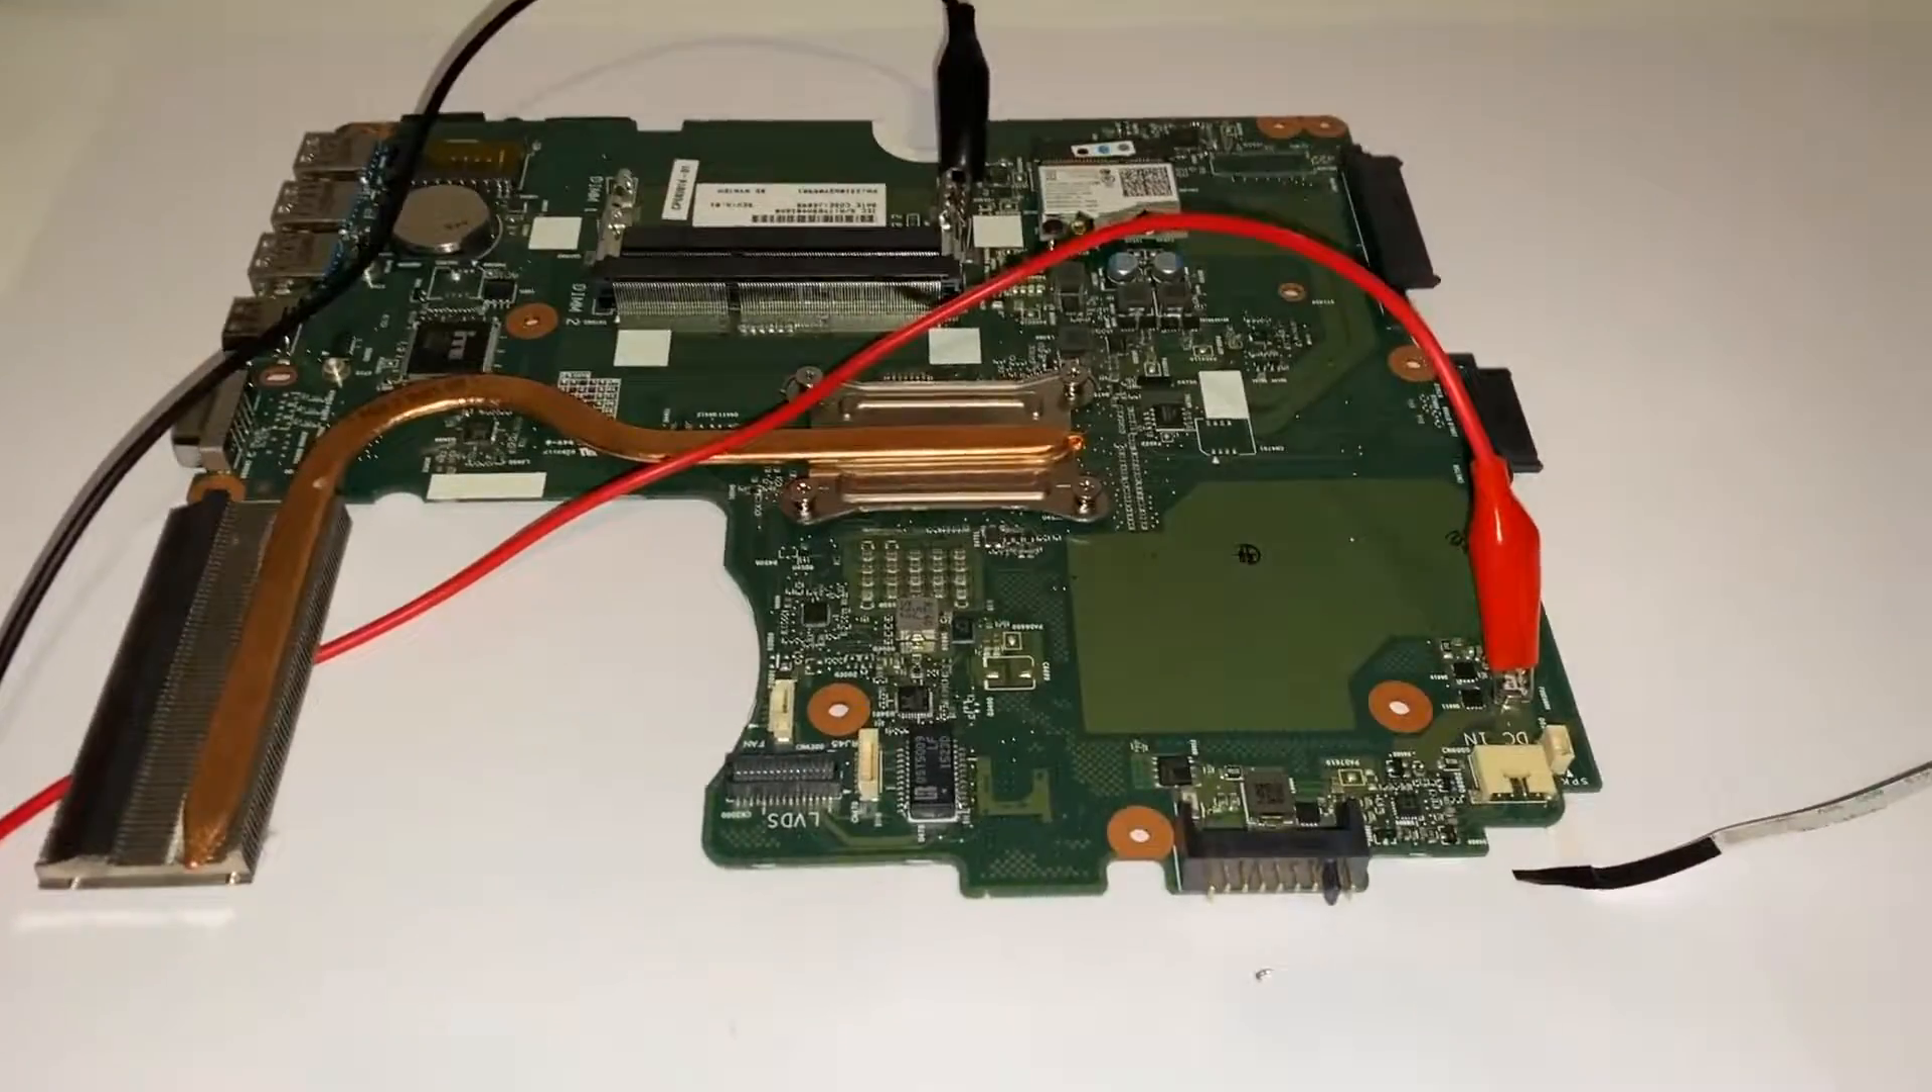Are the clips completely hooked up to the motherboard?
Yes.